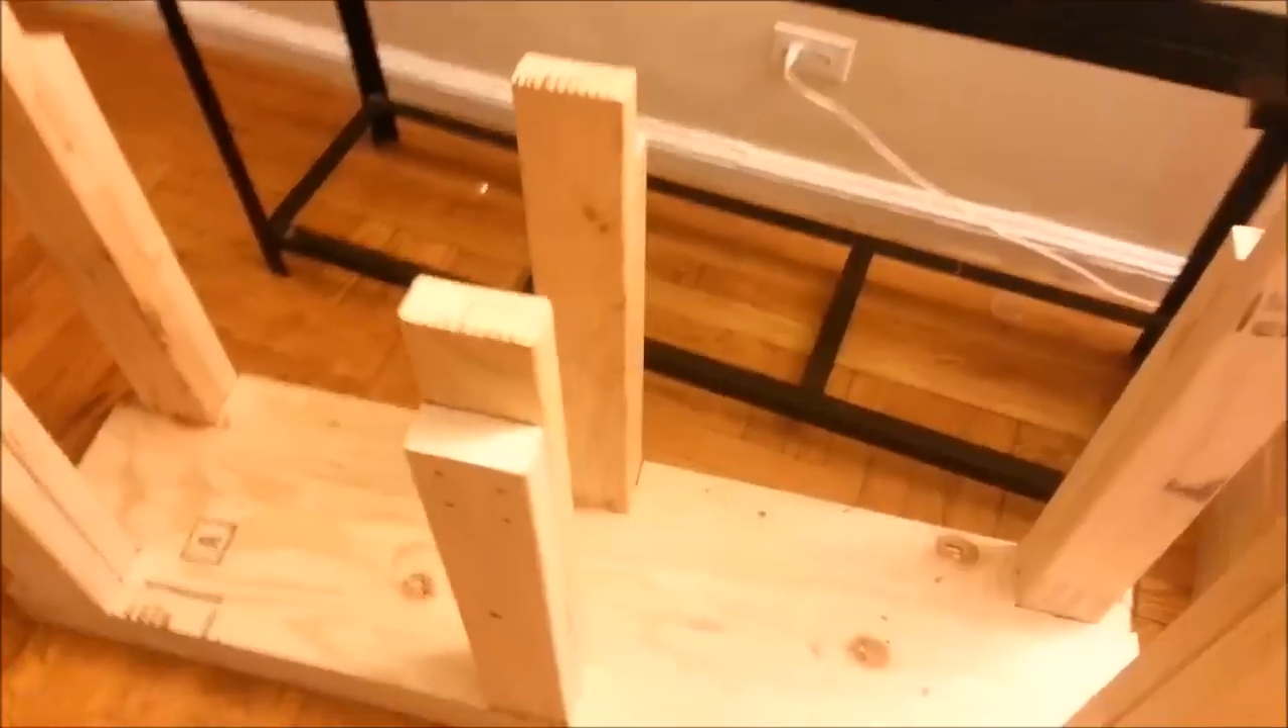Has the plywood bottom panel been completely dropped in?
Yes.